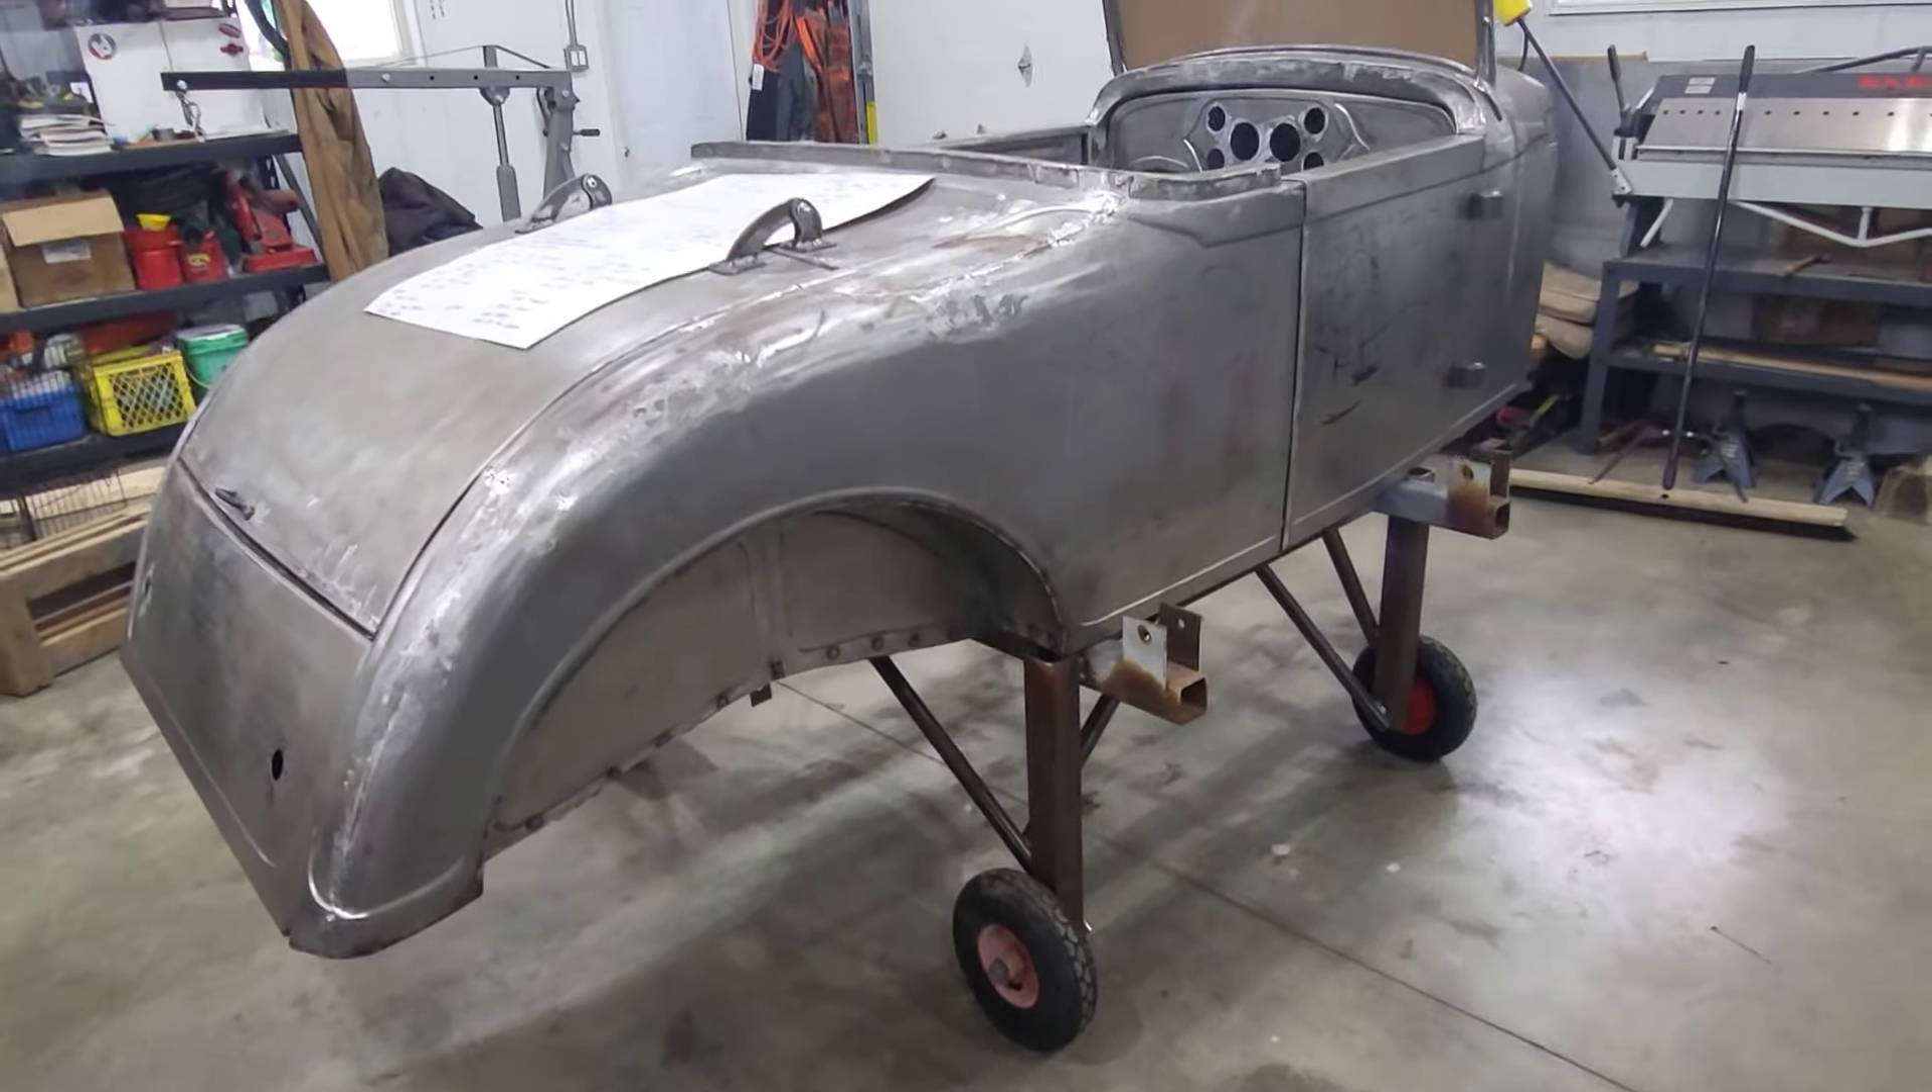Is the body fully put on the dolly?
Yes.